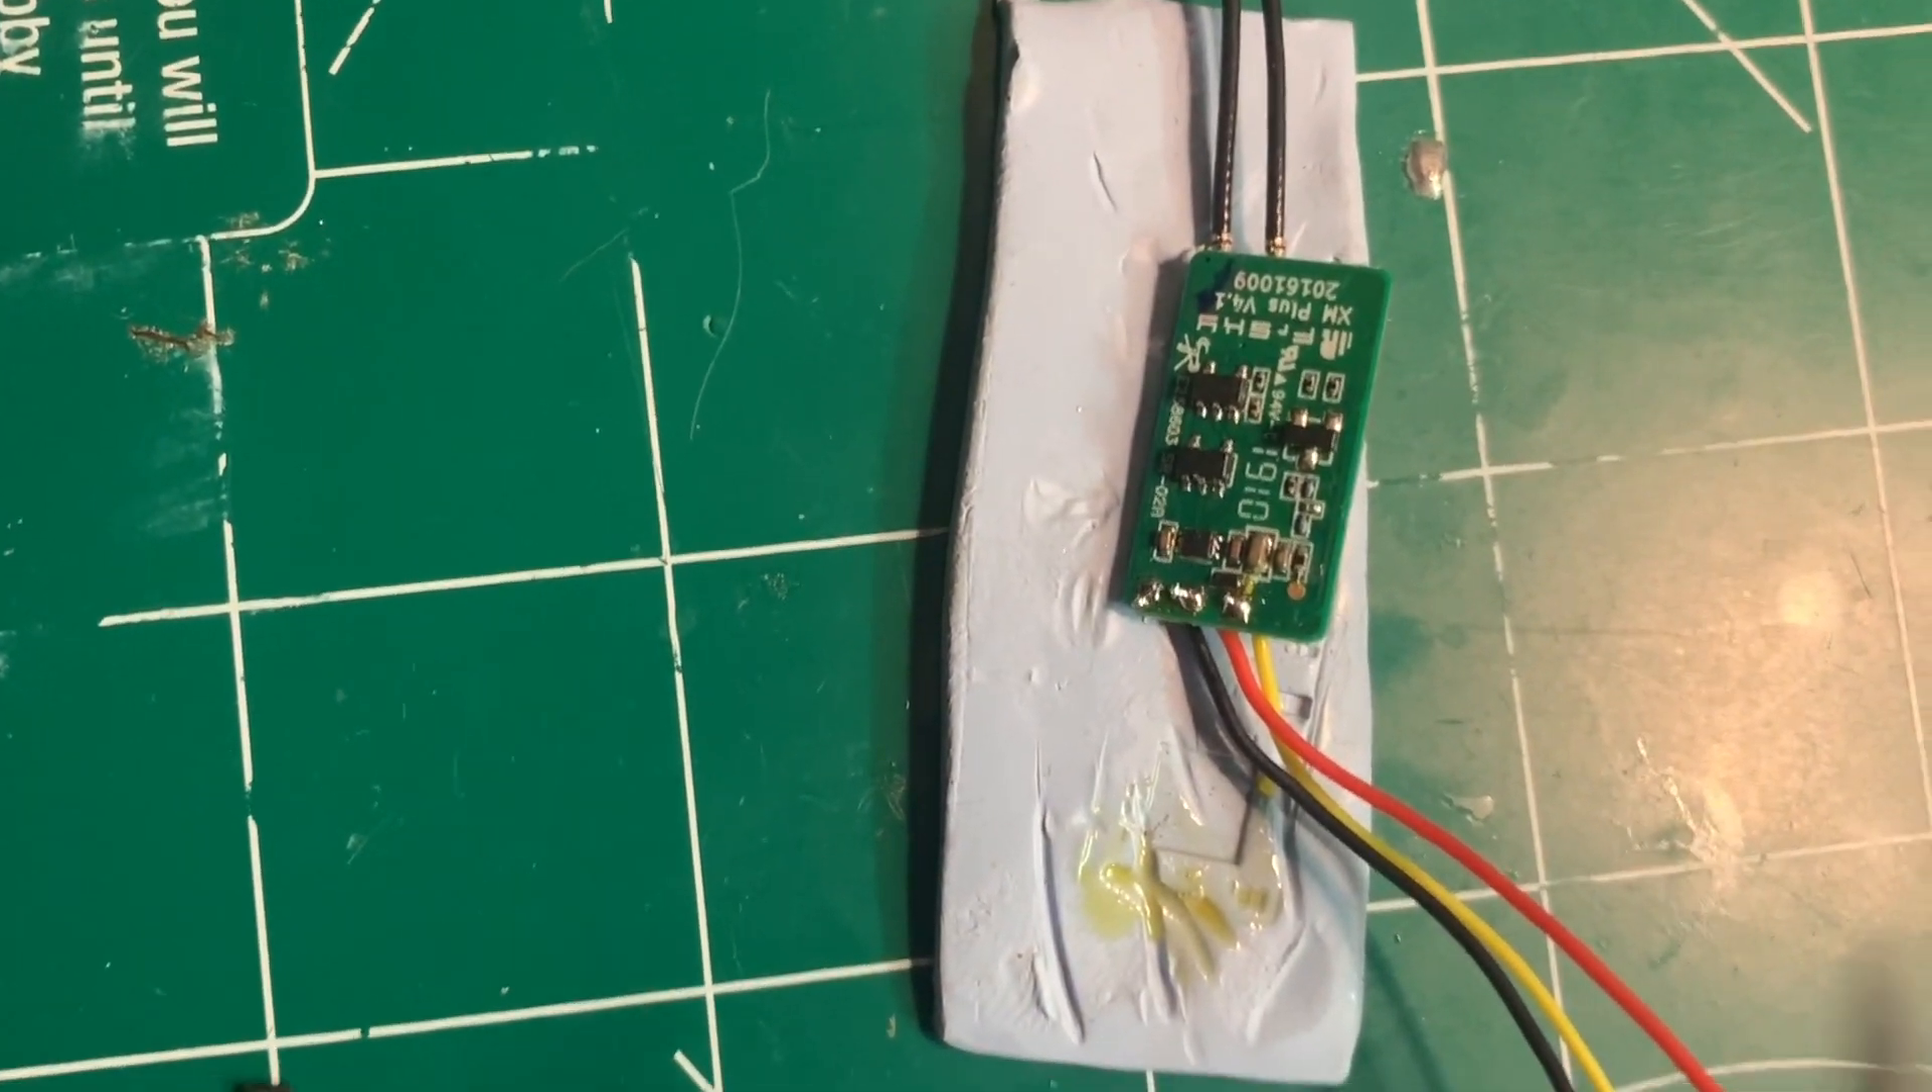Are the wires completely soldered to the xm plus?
Yes.